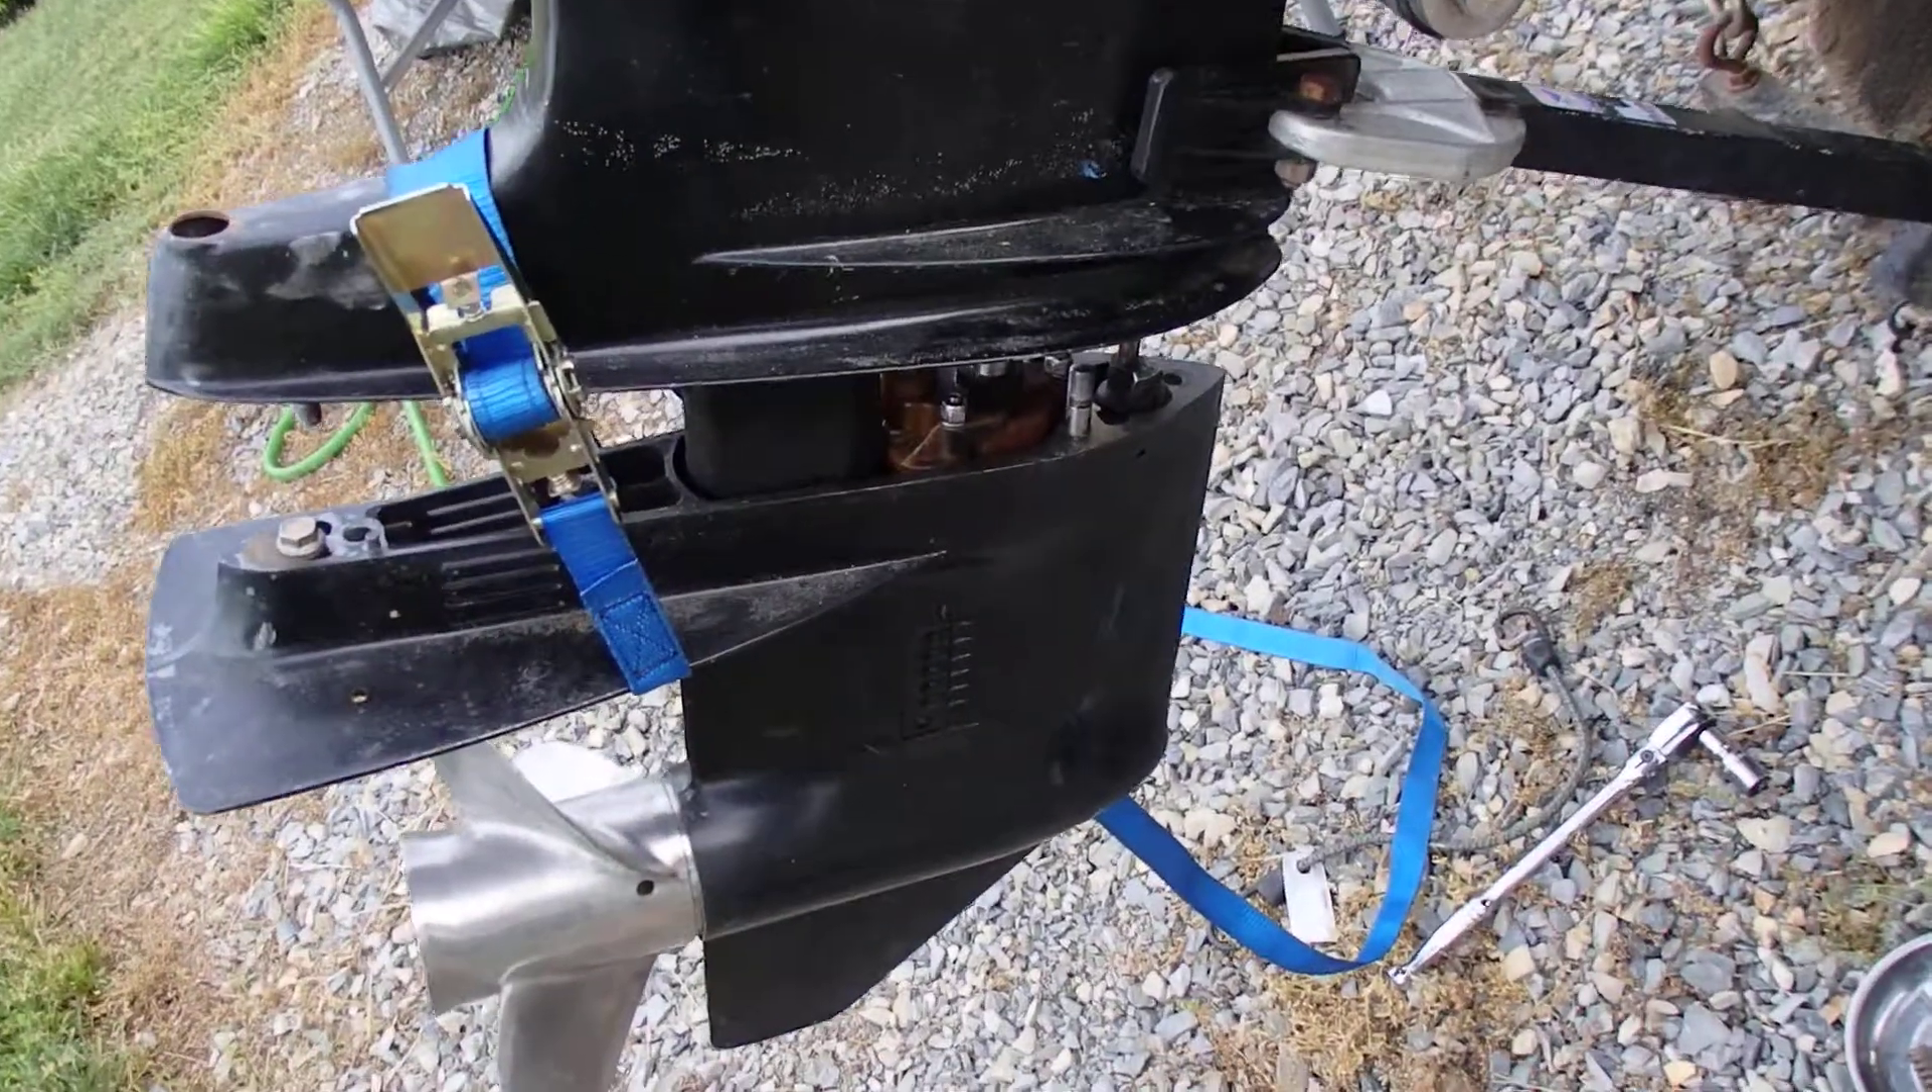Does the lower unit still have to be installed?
Yes.